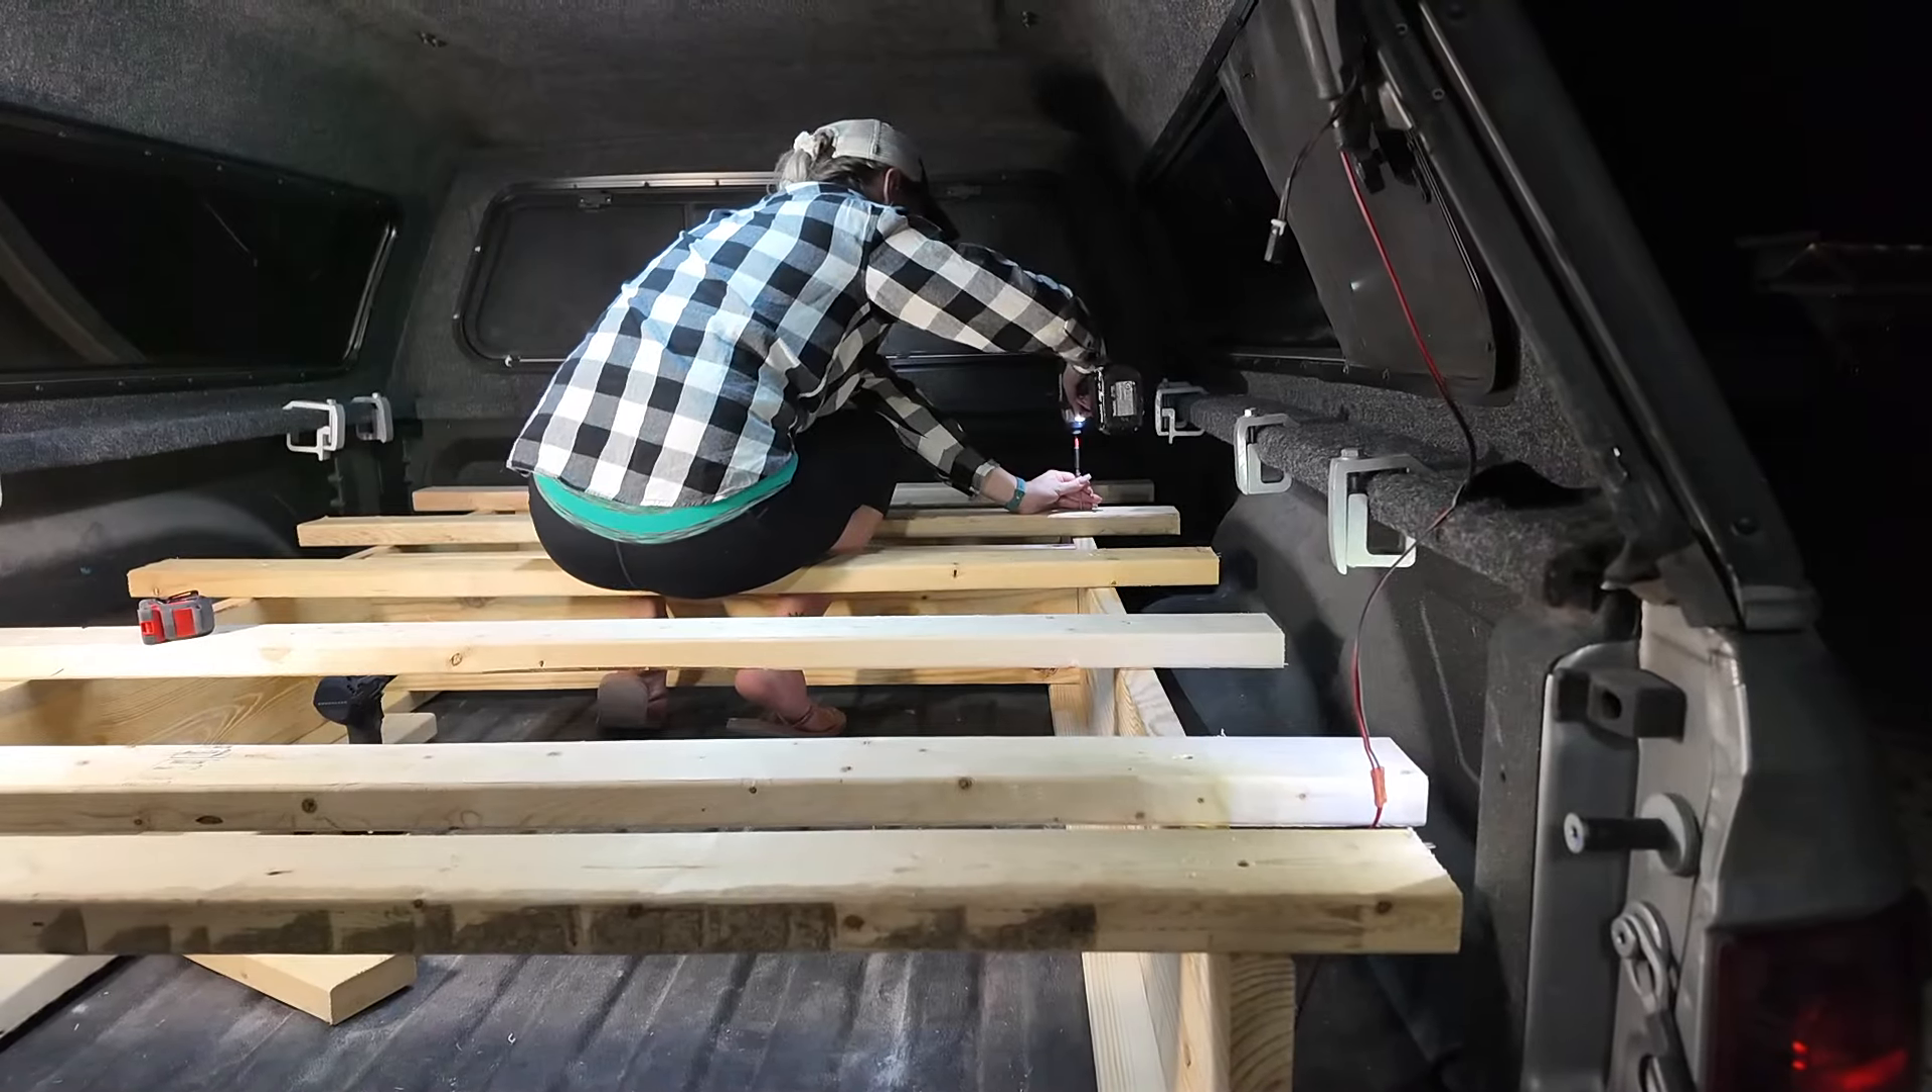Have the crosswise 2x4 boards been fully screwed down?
No.